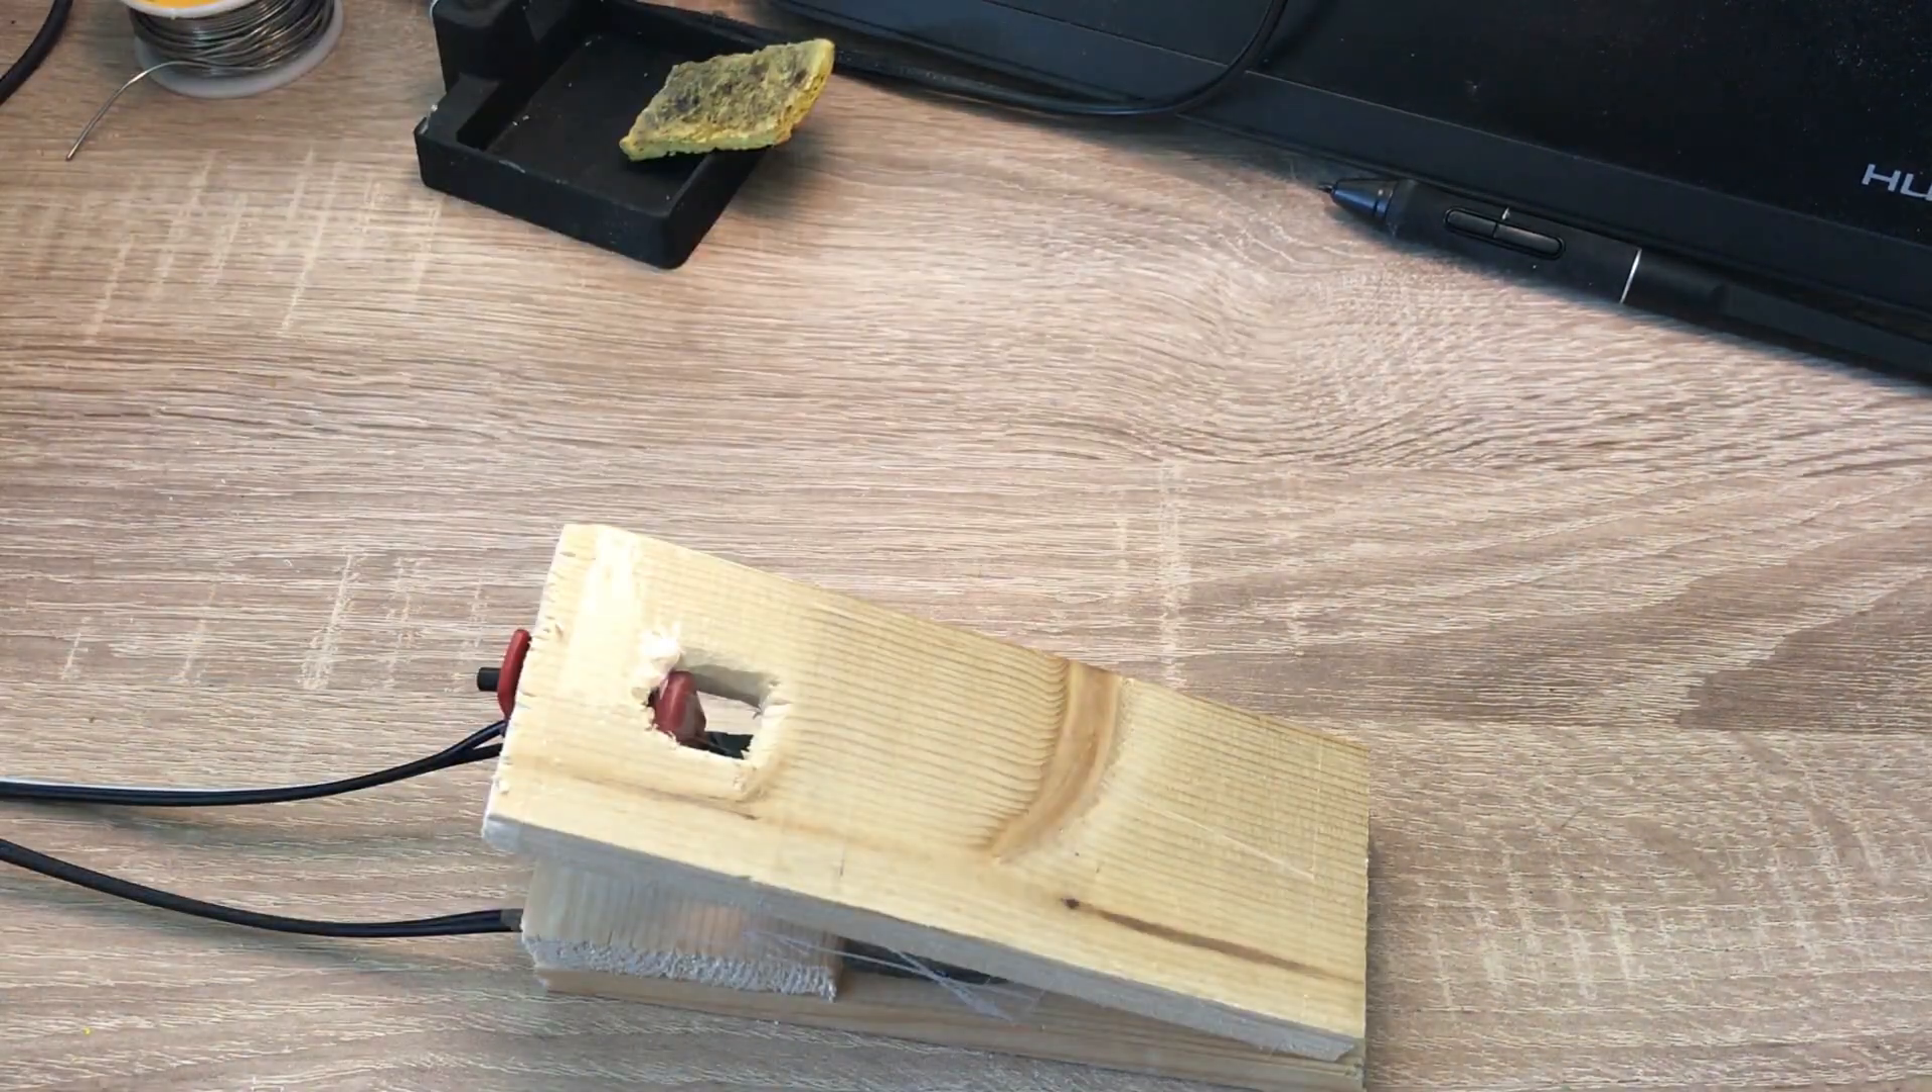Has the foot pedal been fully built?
Yes.